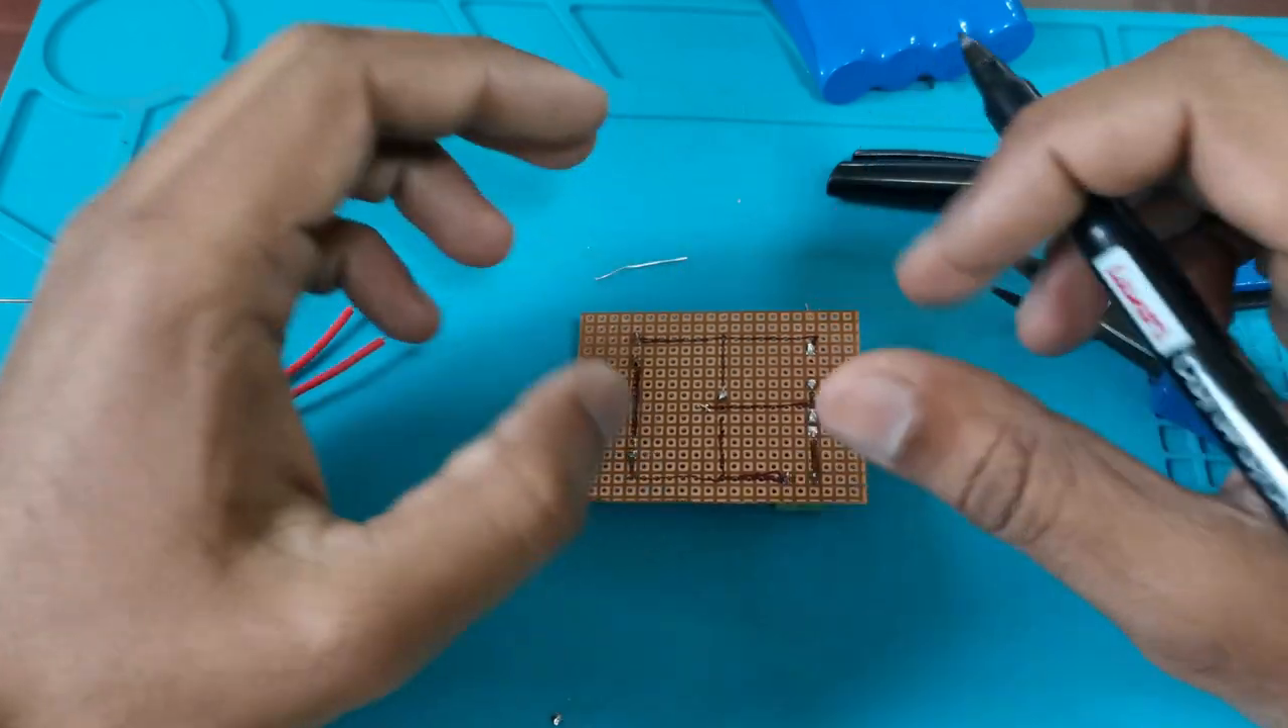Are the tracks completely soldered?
No.